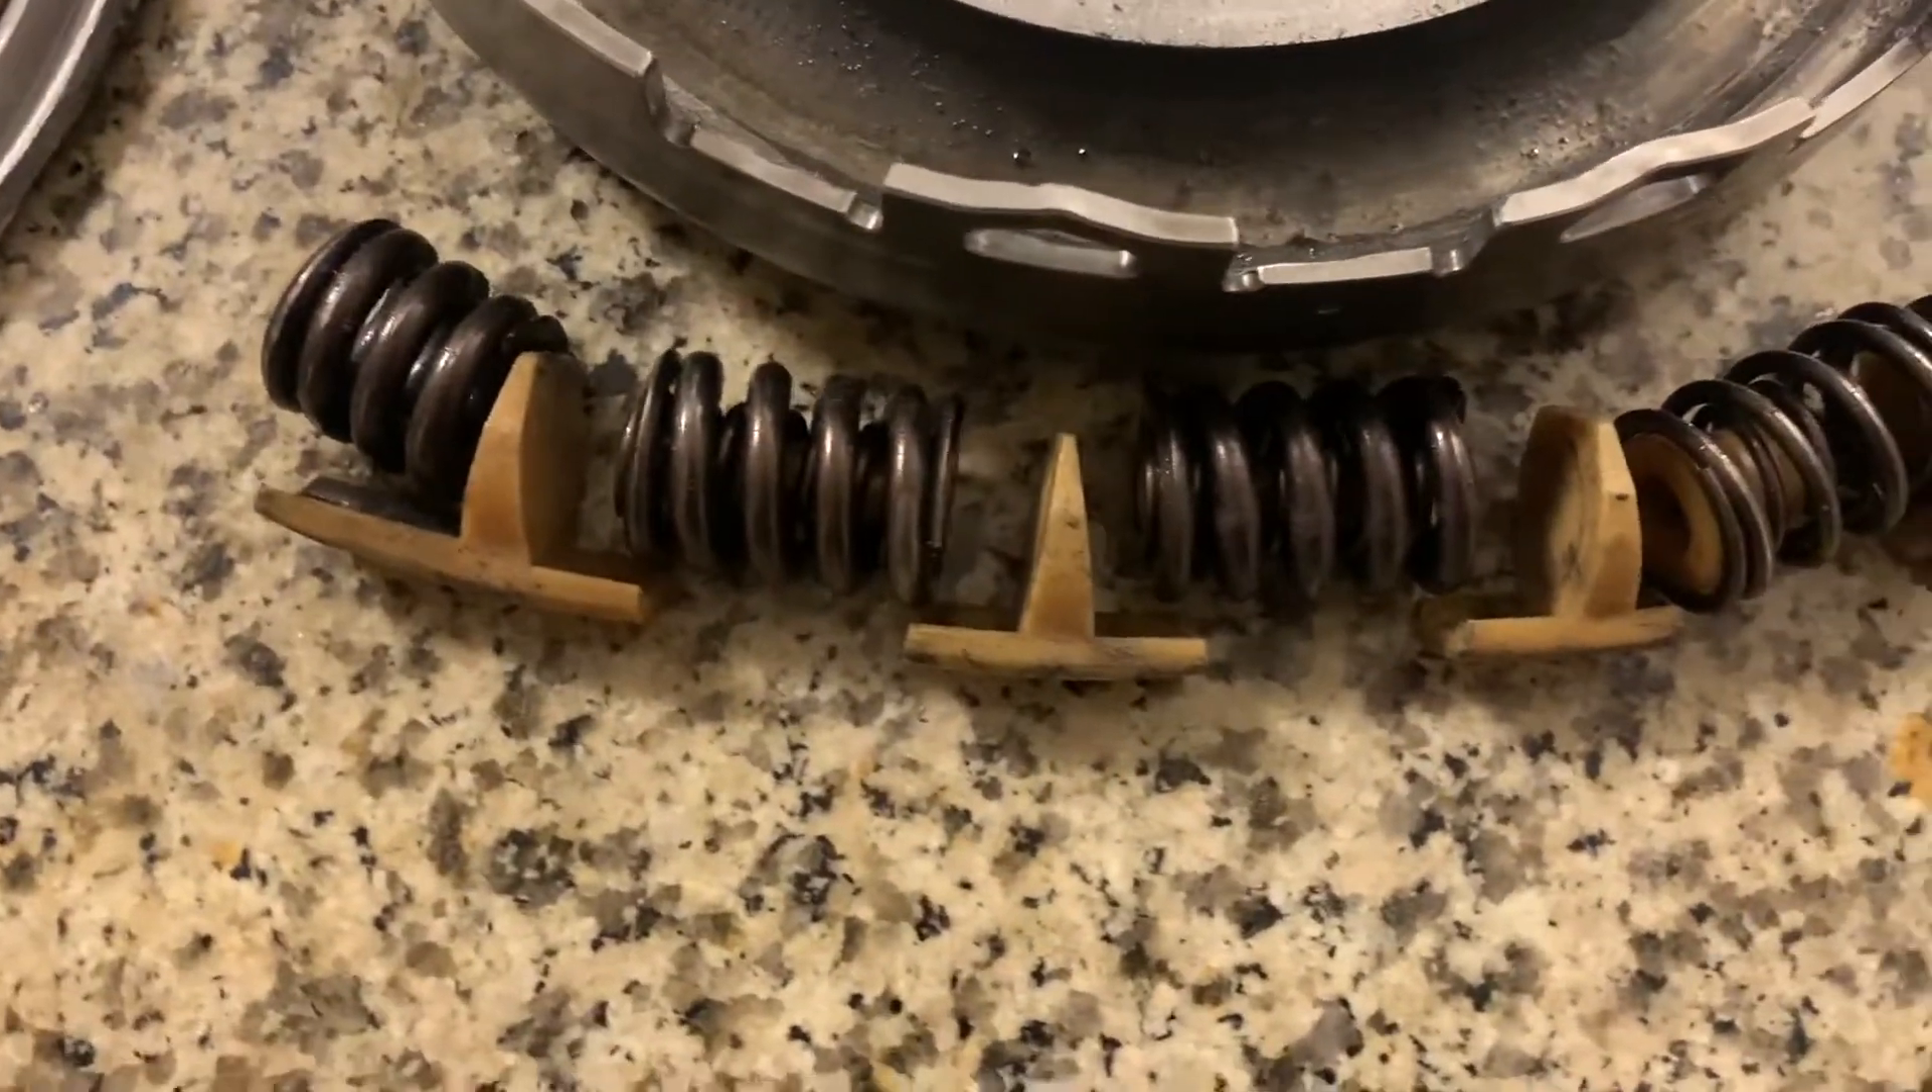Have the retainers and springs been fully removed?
Yes.